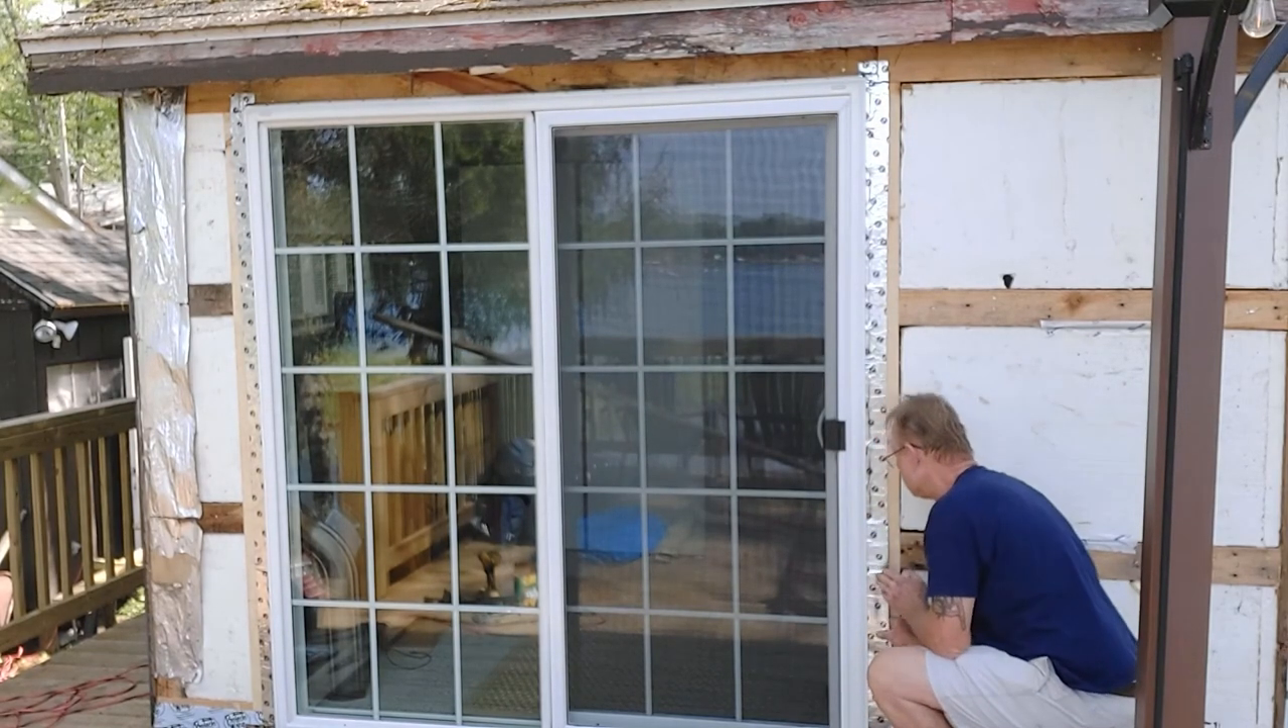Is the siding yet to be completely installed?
Yes.